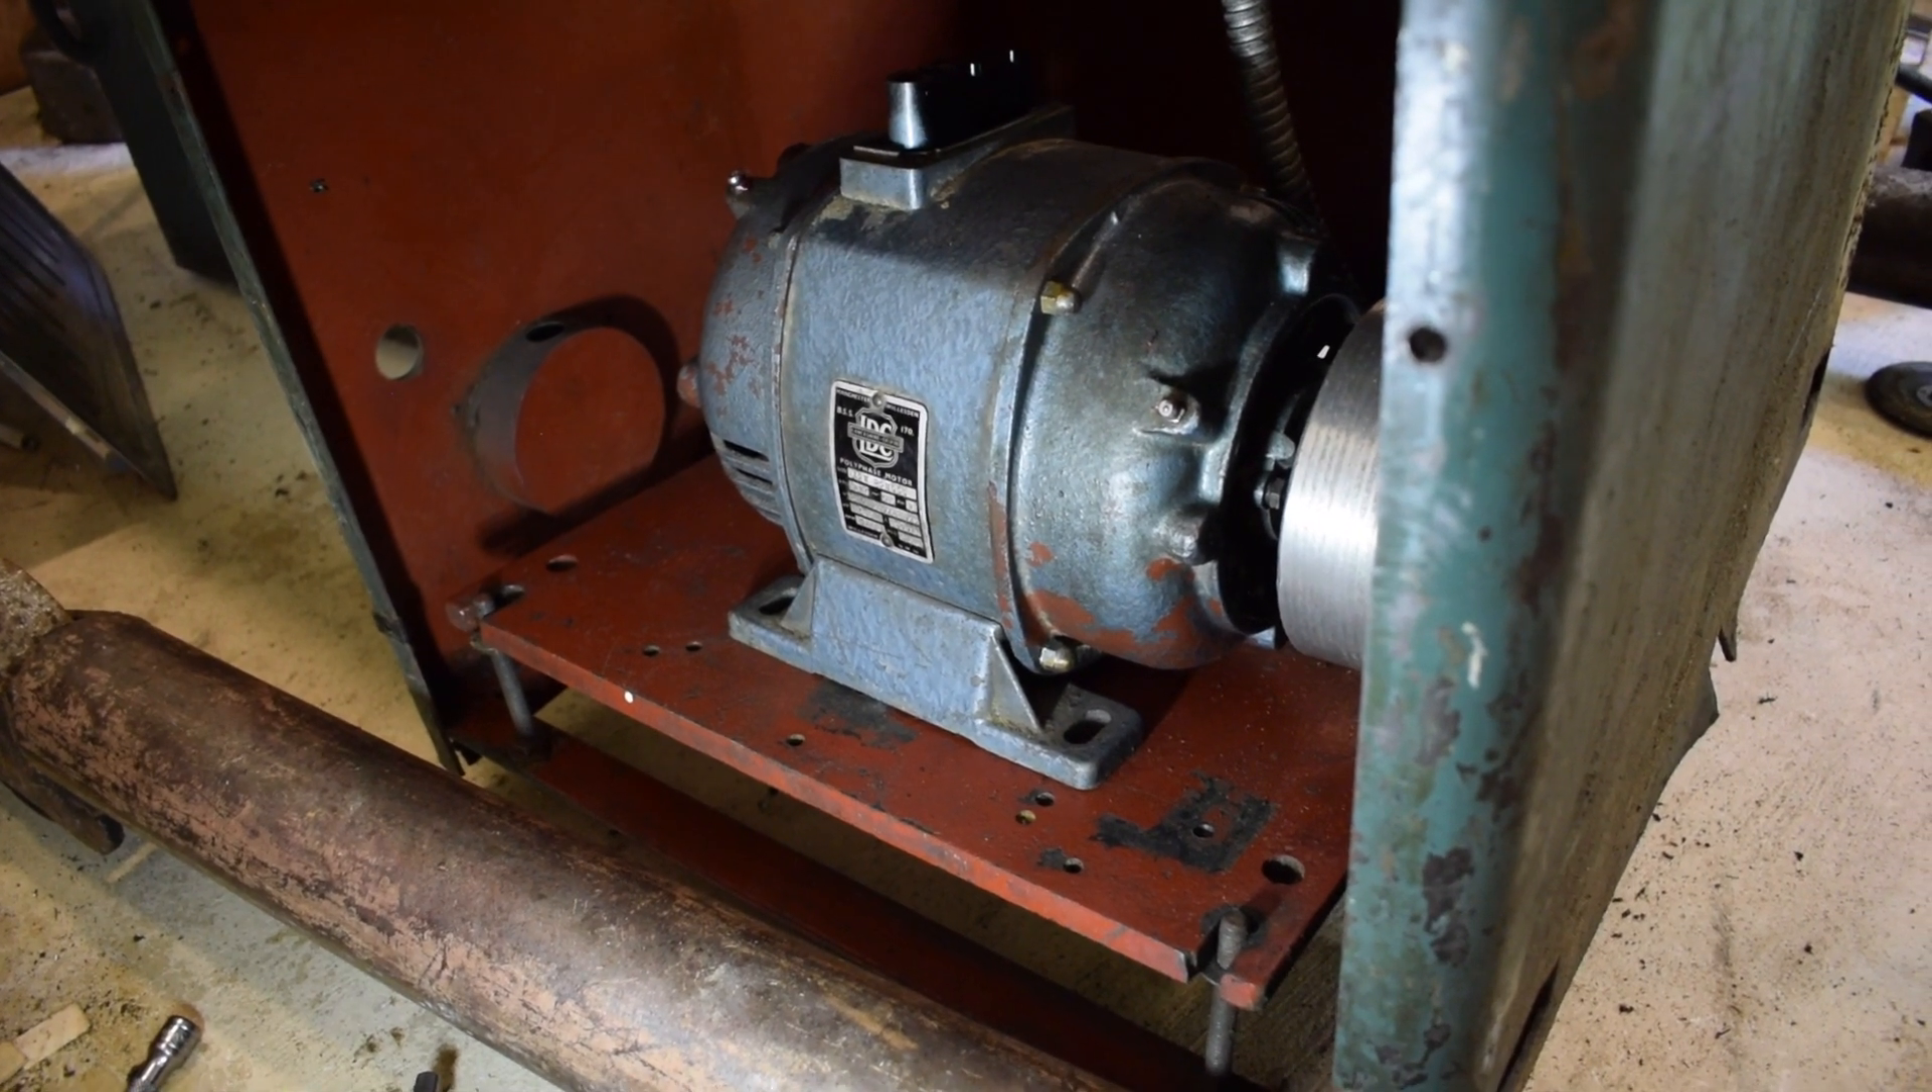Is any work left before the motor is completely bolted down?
Yes.